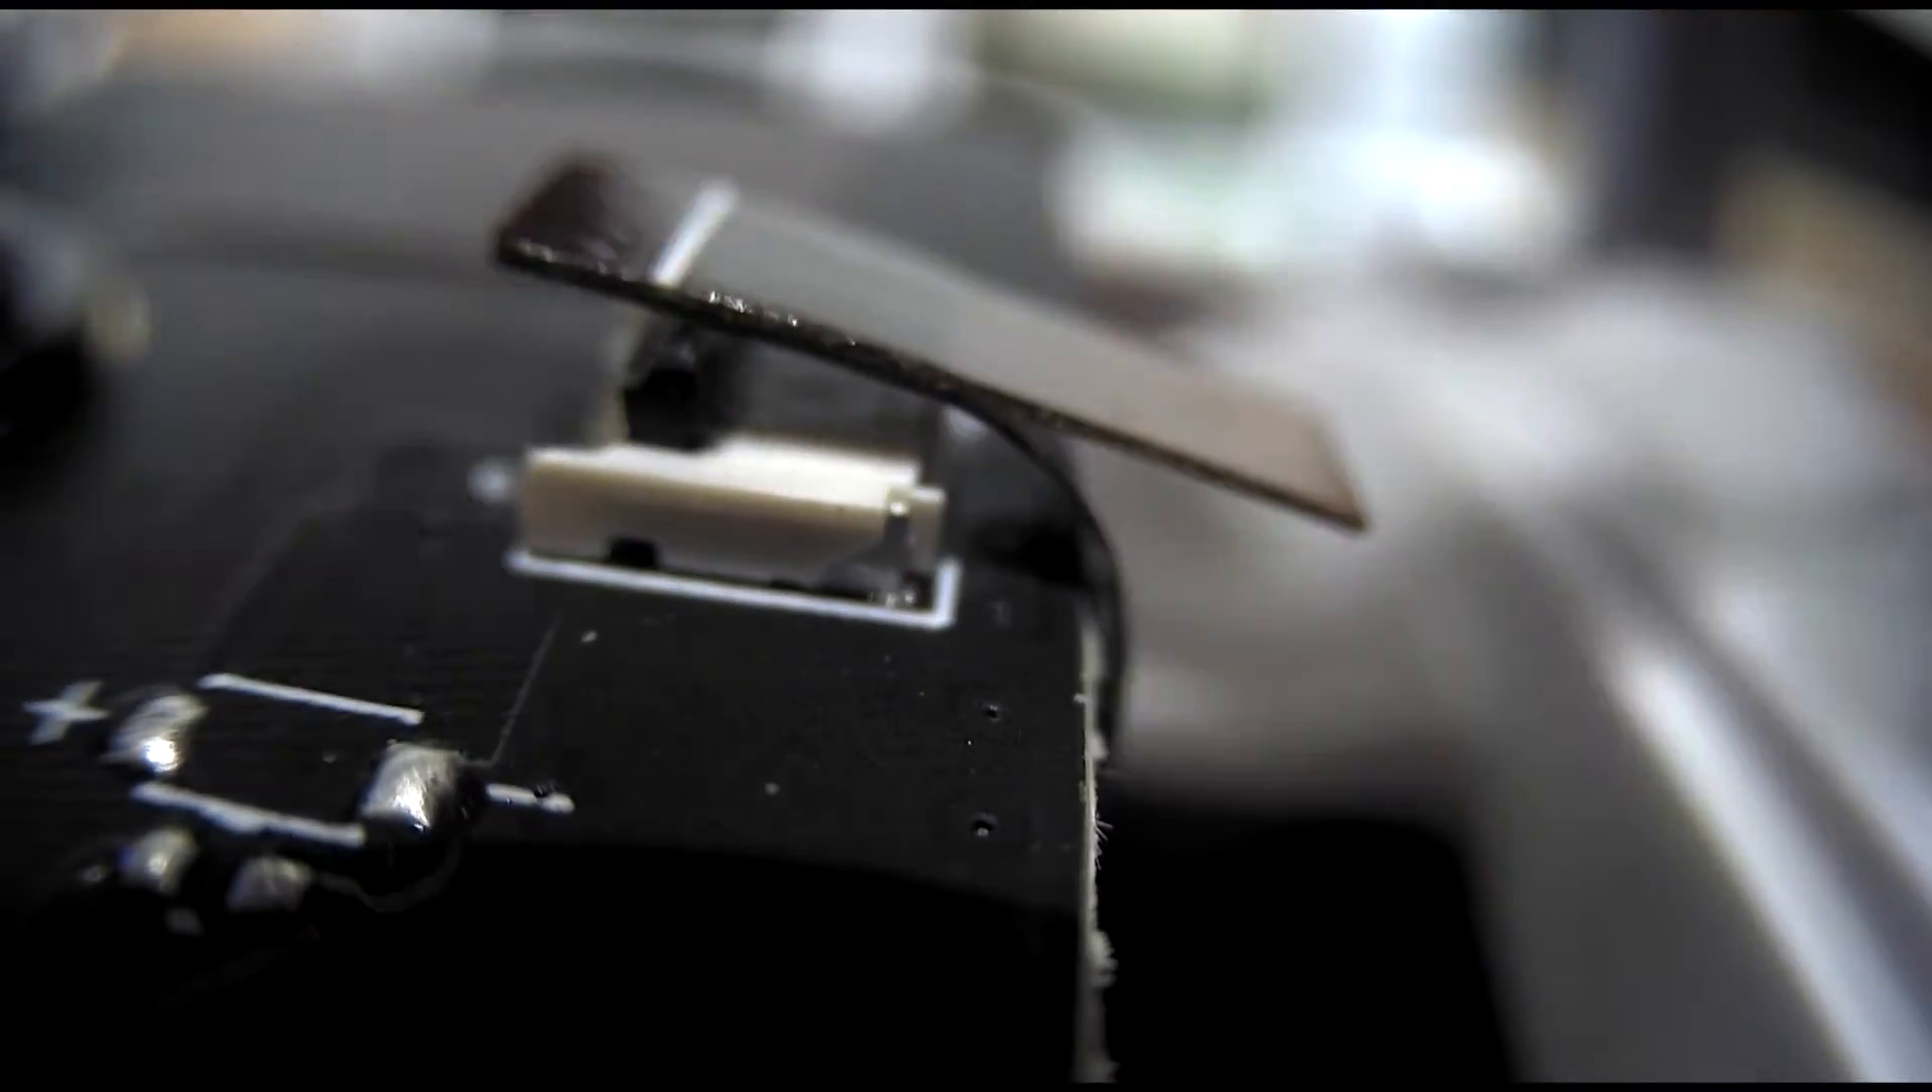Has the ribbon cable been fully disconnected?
Yes.